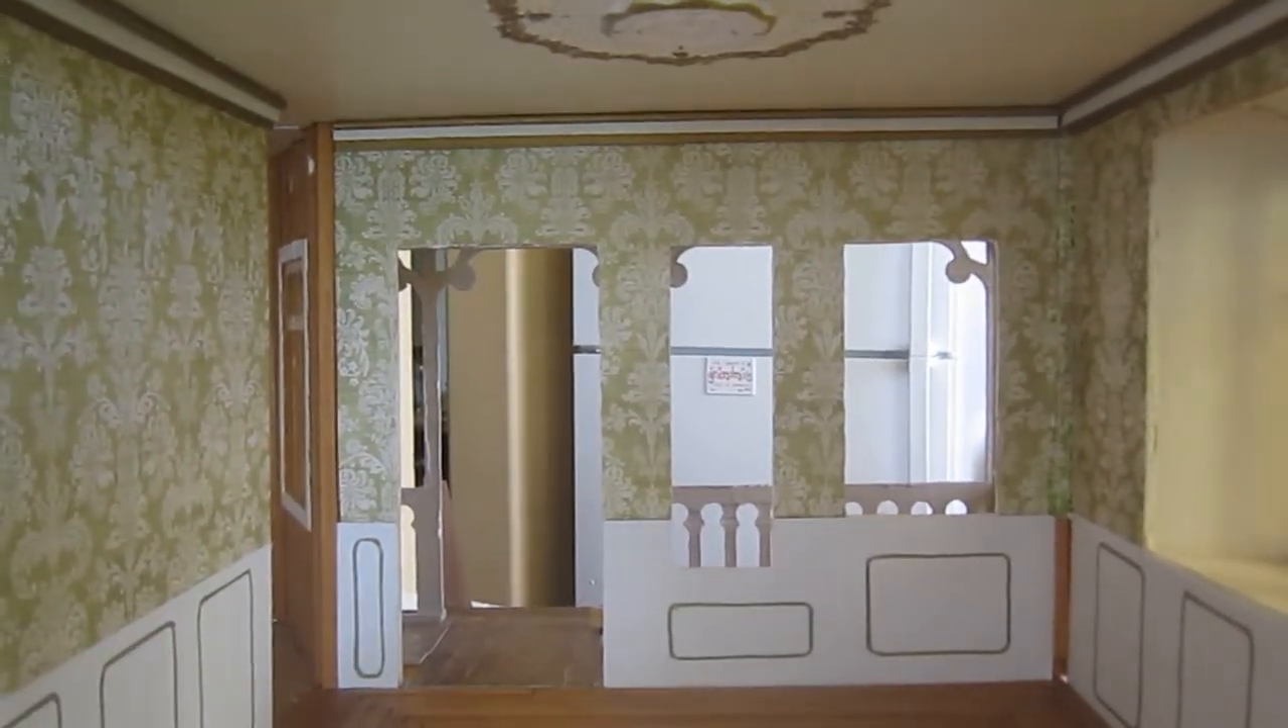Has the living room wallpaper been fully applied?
Yes.